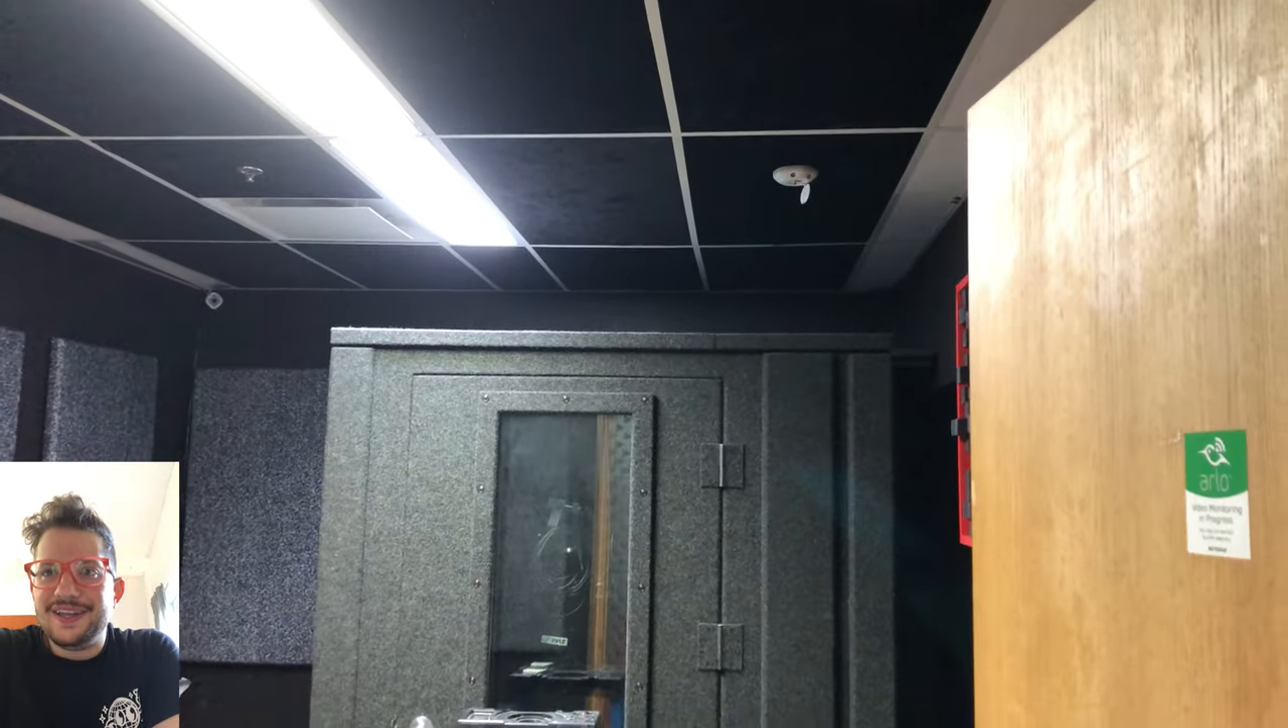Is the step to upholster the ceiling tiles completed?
Yes.